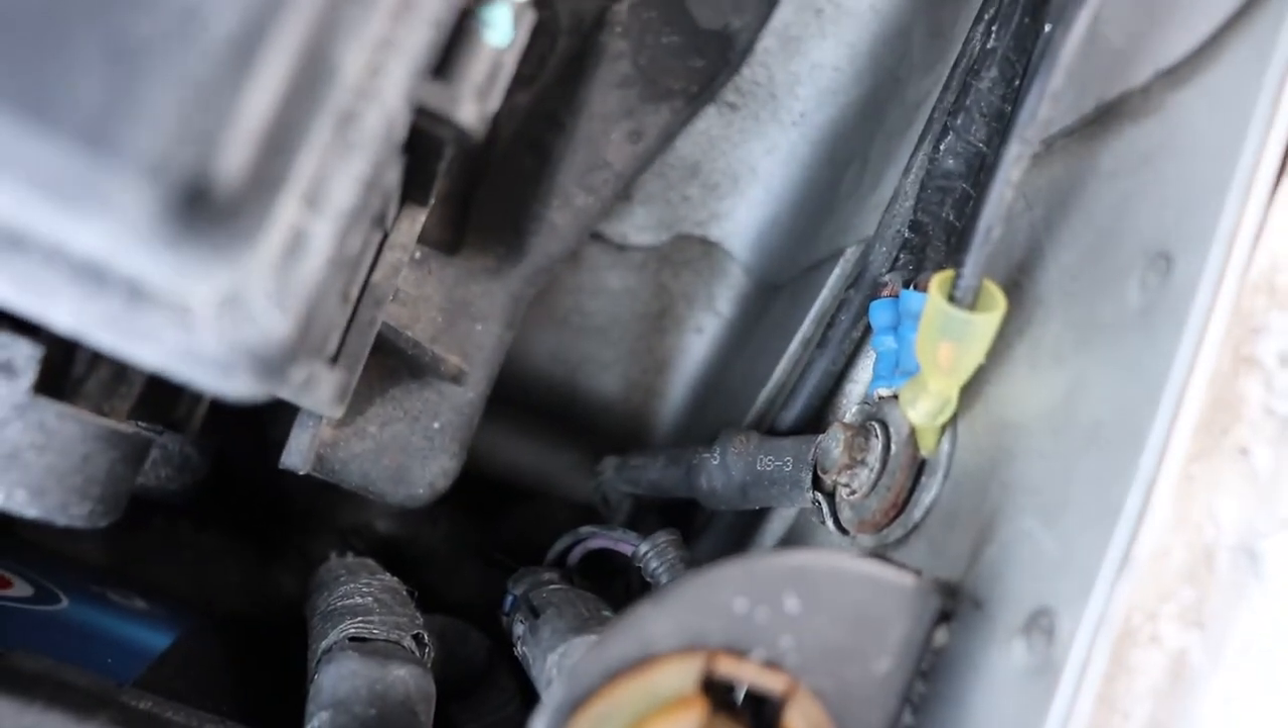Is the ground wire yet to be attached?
No.